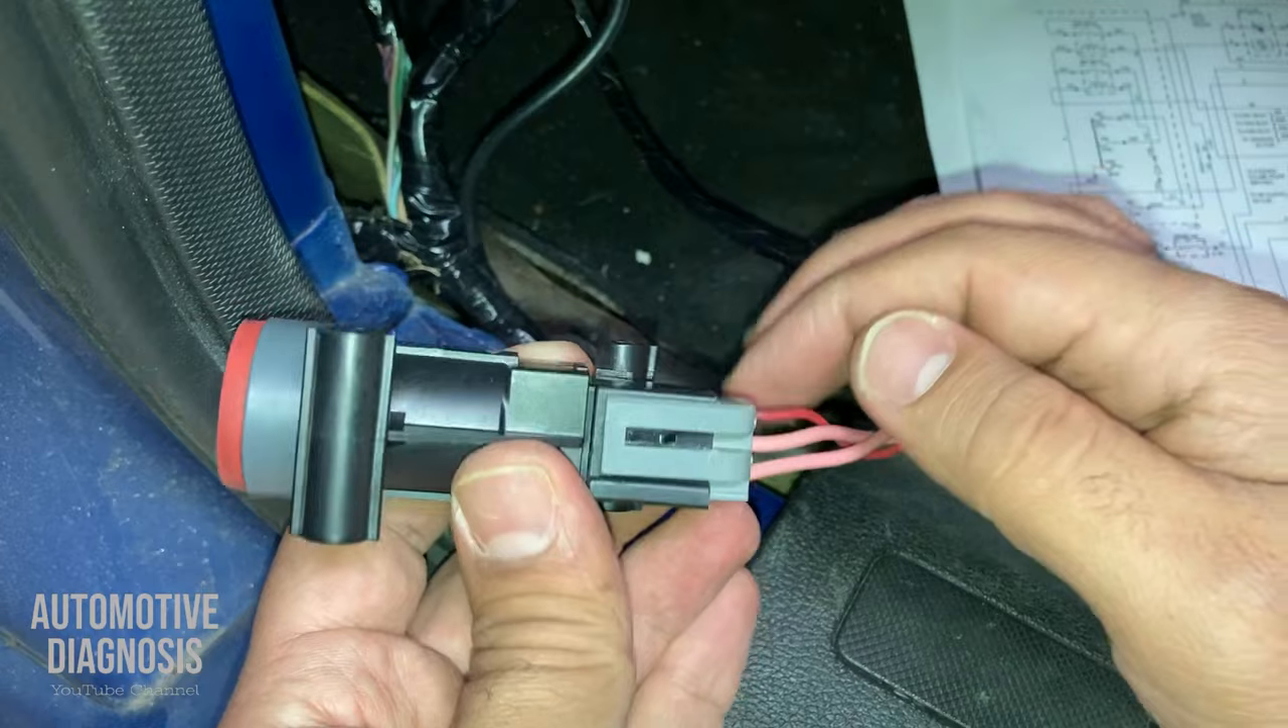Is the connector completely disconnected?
No.